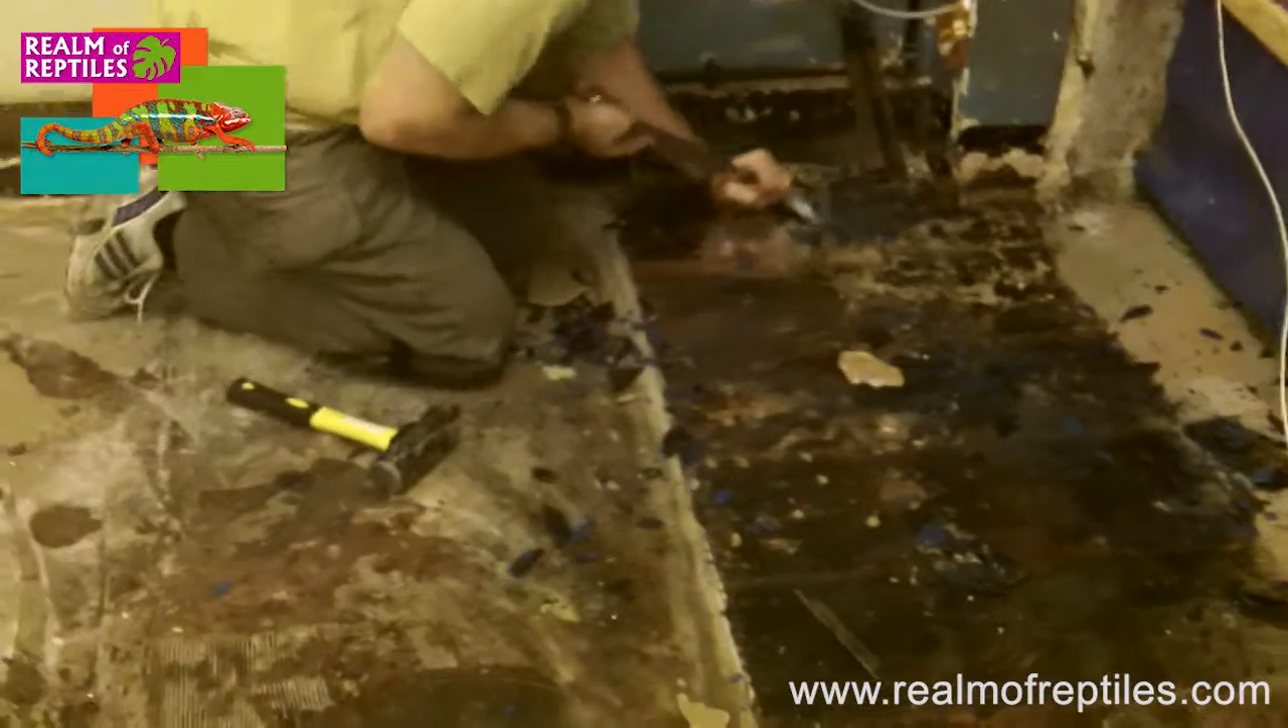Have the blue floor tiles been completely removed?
No.